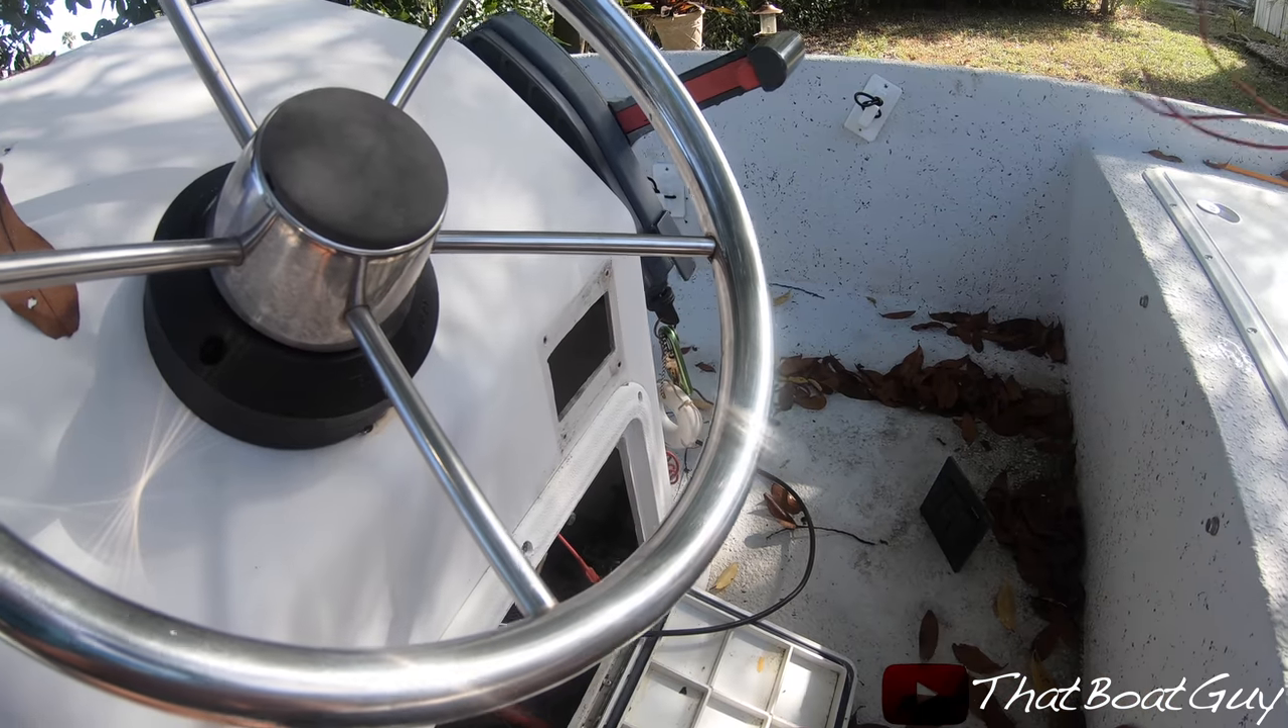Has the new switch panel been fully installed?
No.